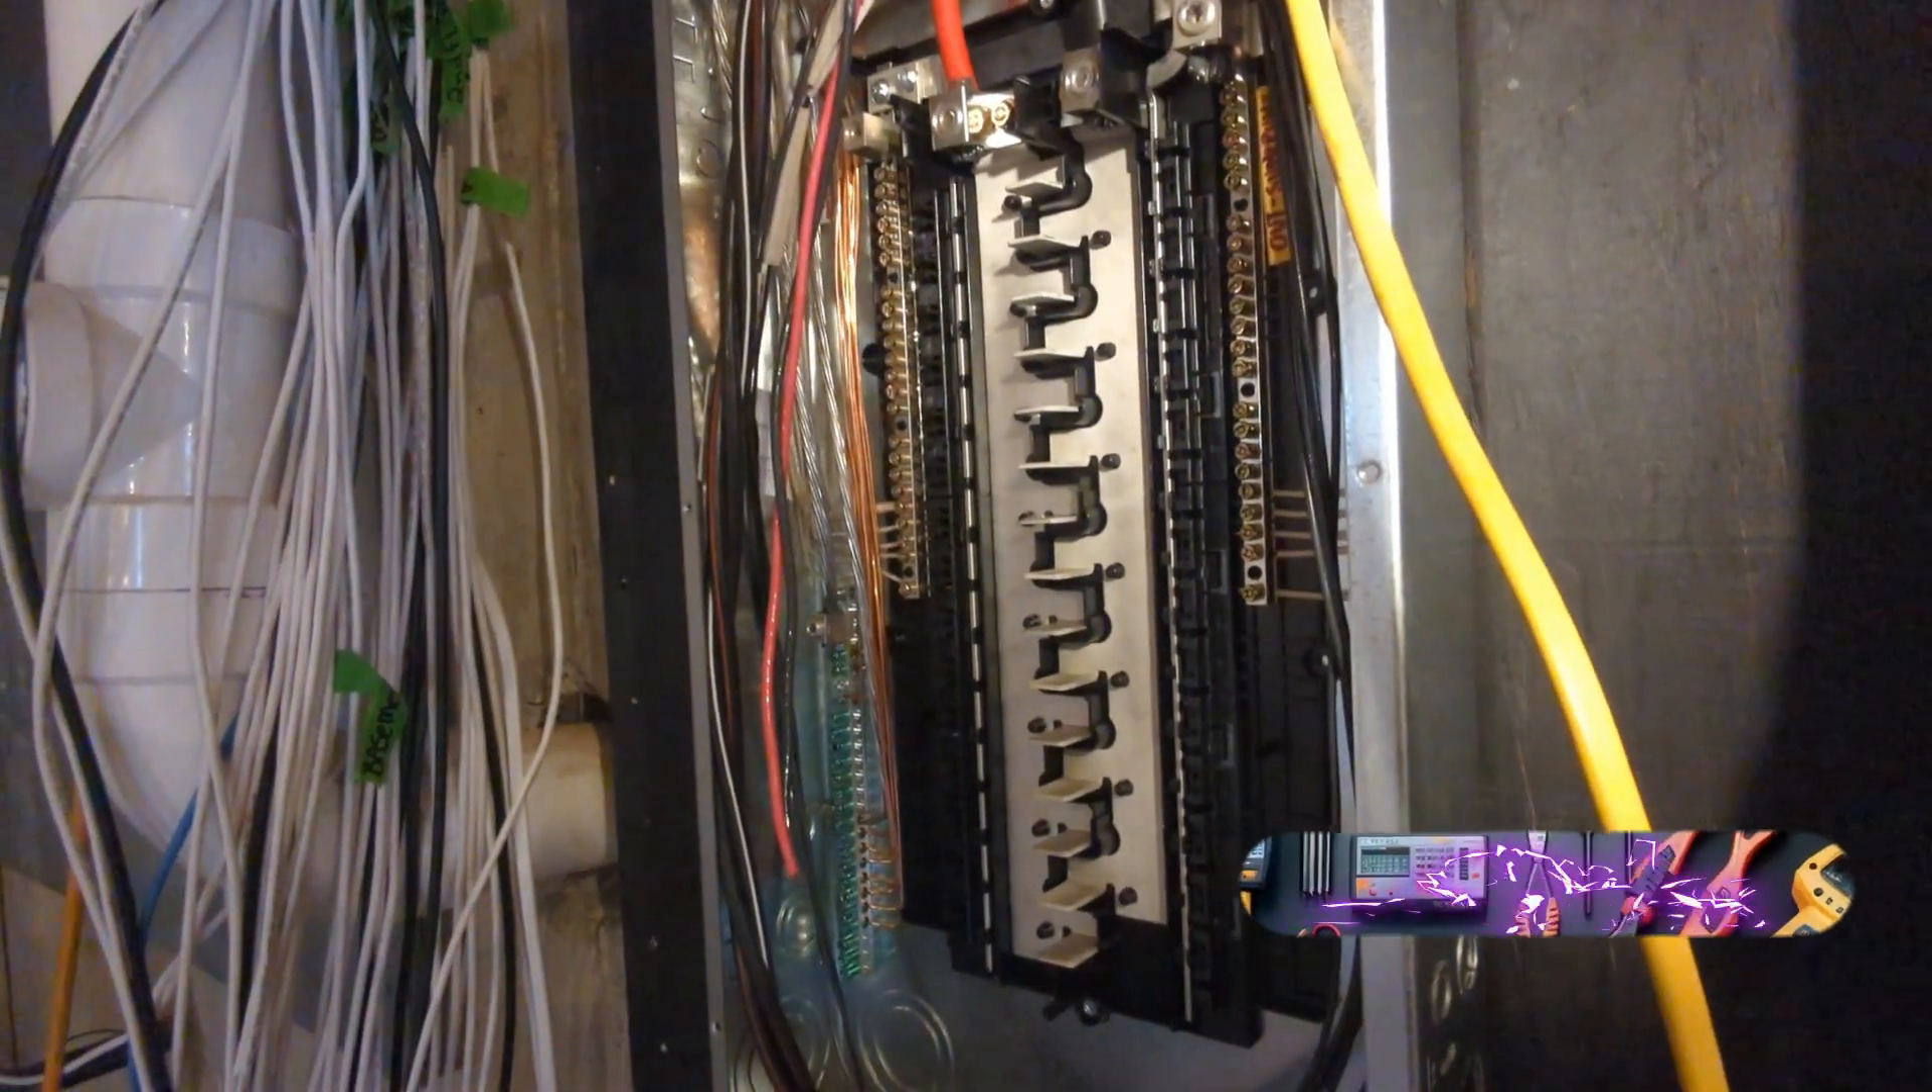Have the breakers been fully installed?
No.